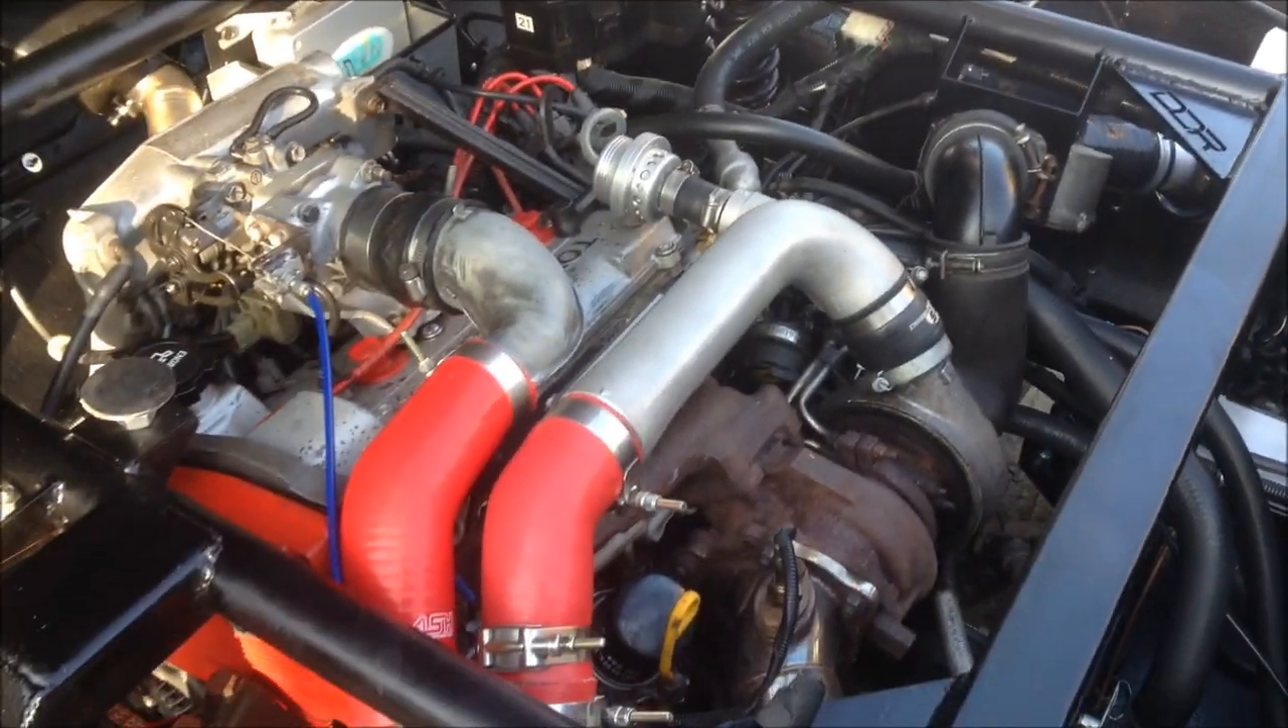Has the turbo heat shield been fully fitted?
No.